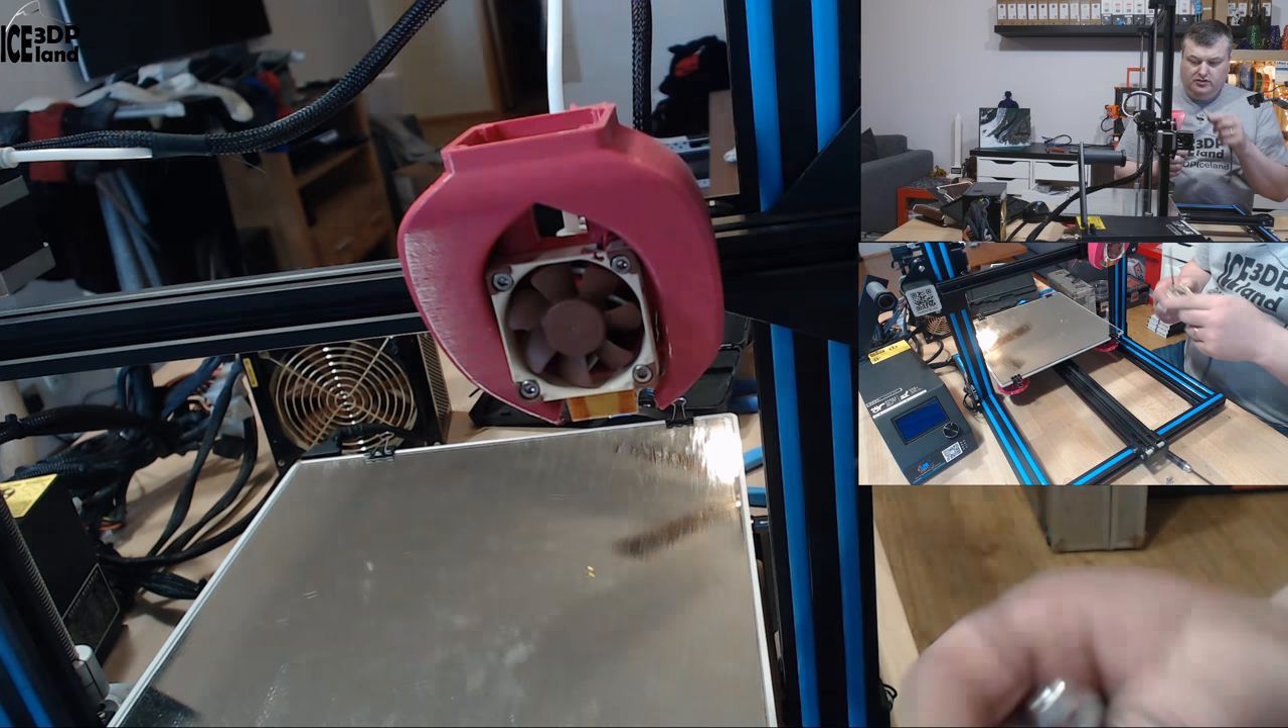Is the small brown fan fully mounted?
Yes.